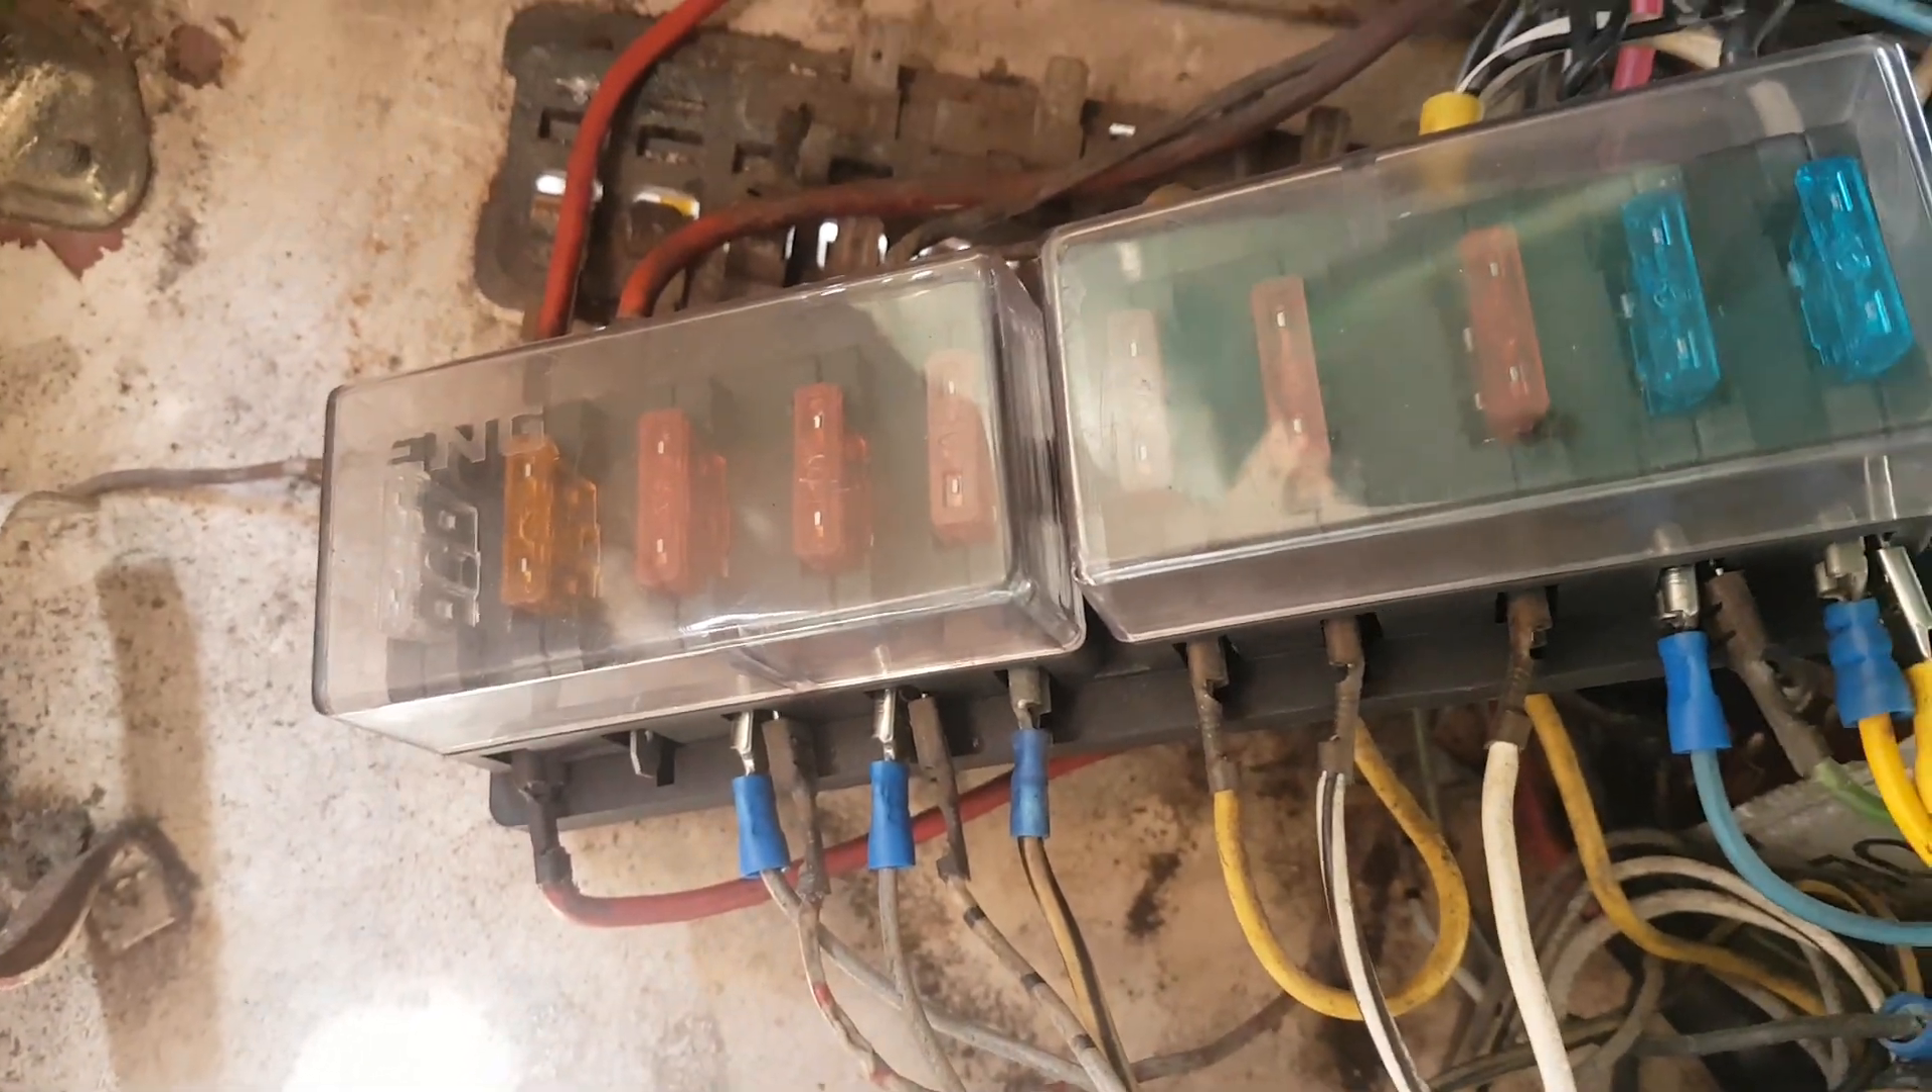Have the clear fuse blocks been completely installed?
Yes.